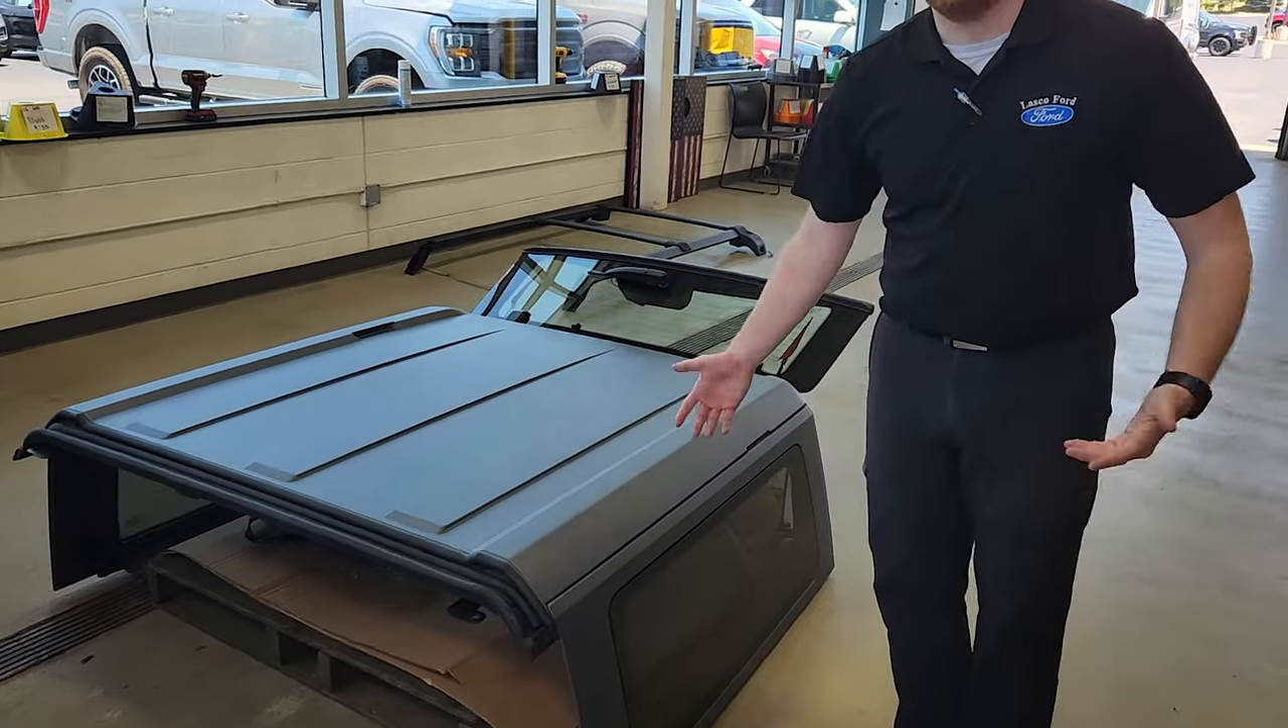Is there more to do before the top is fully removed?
No.